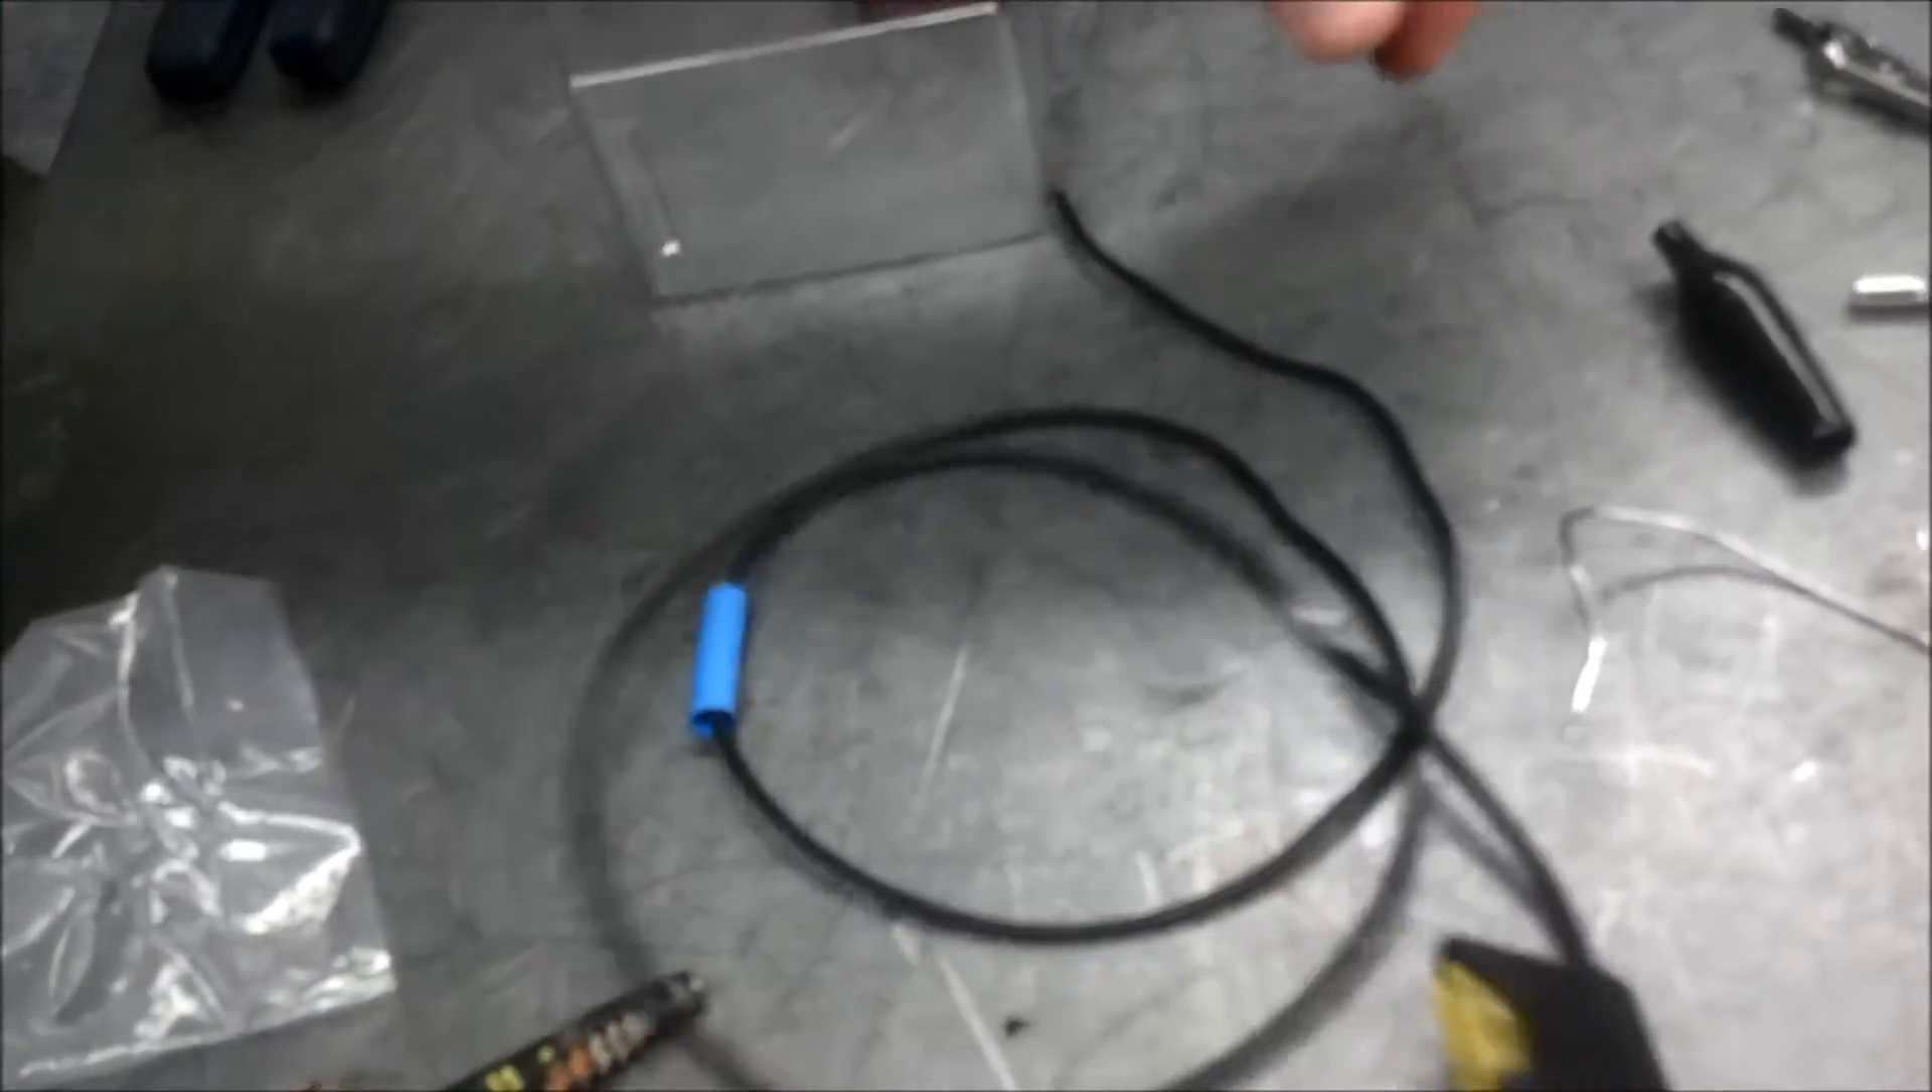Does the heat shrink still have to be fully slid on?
No.